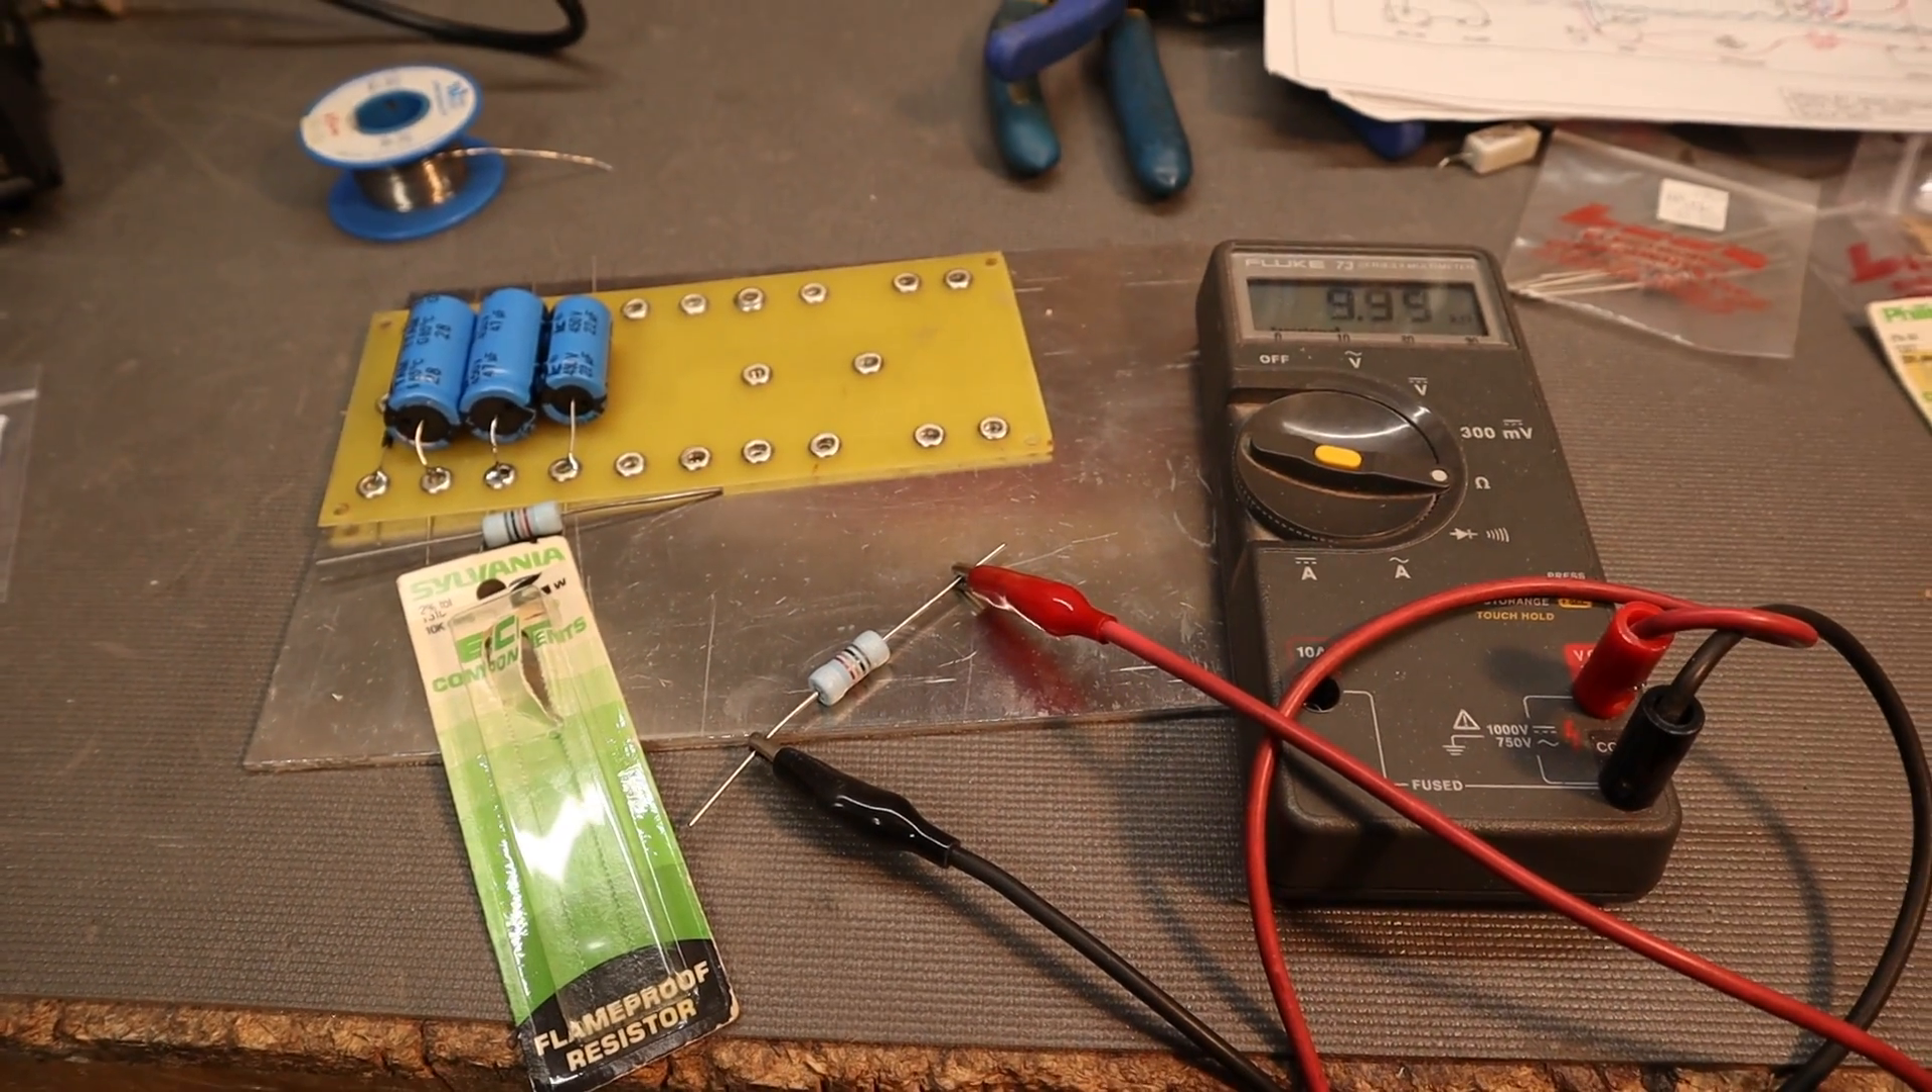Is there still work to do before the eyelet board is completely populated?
Yes.